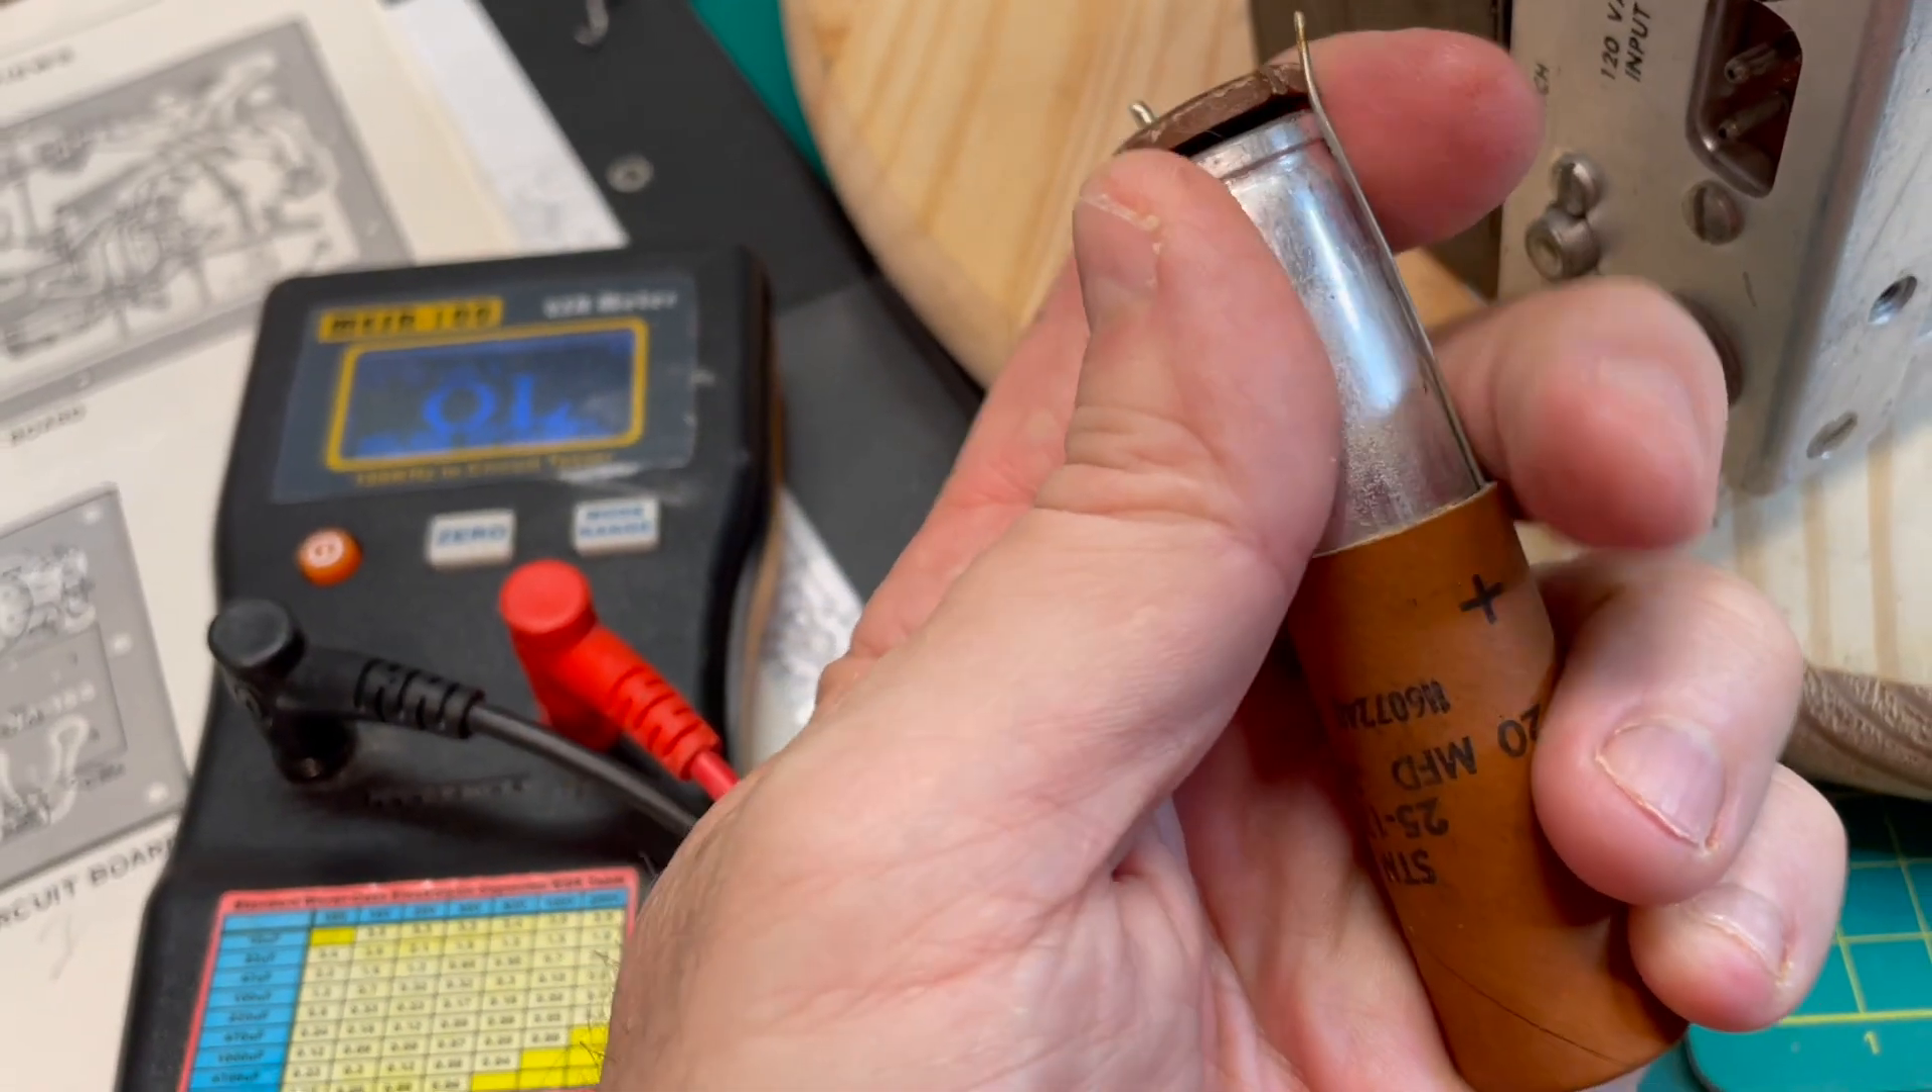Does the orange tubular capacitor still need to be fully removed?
No.